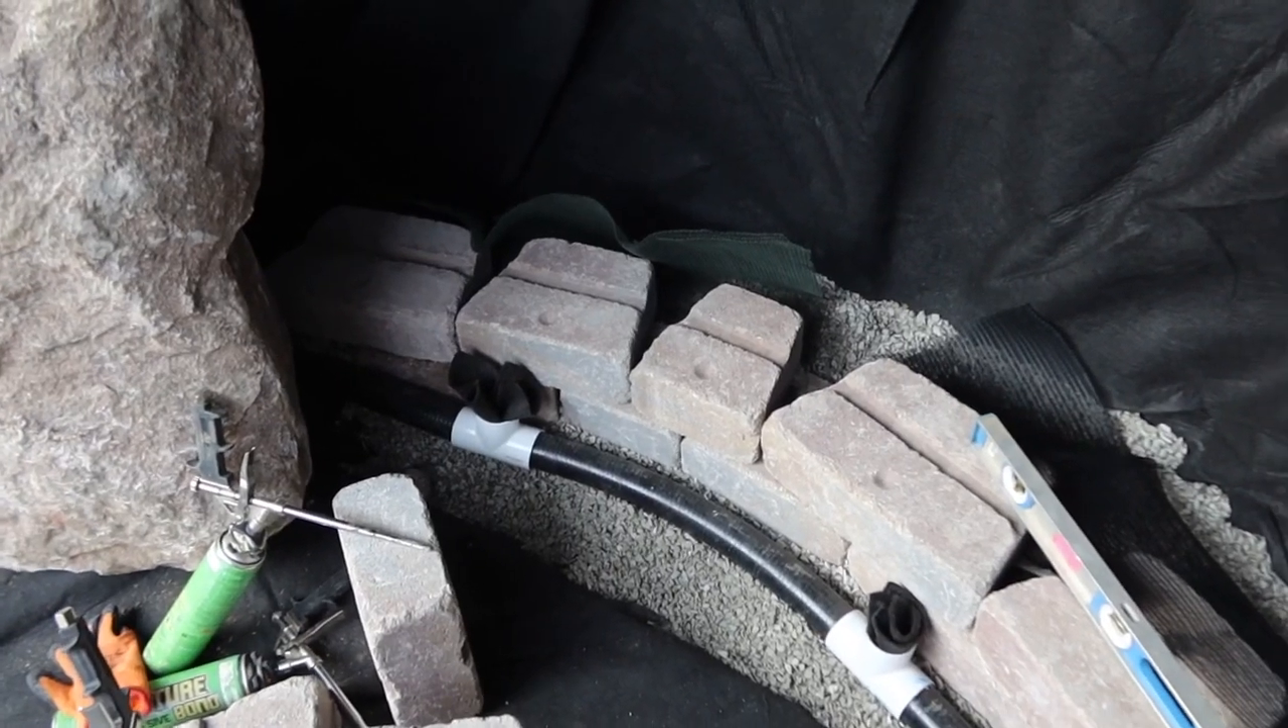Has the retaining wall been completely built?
No.